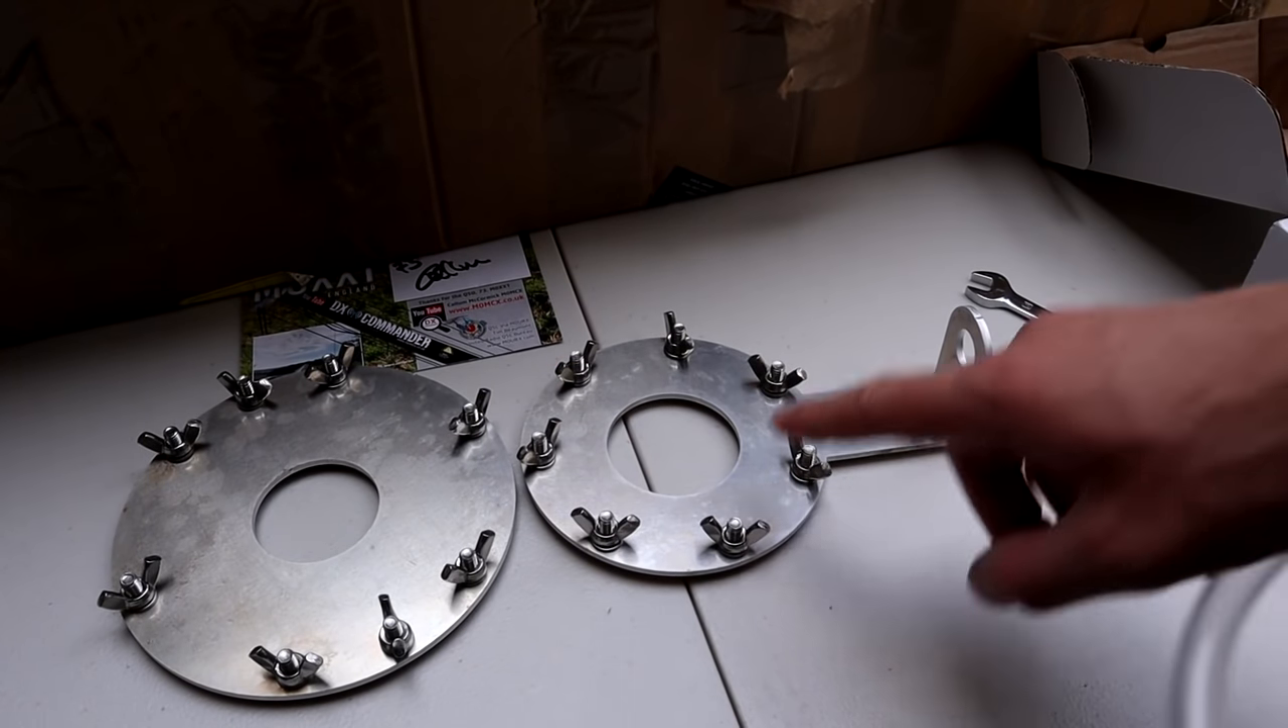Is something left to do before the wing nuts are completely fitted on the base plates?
No.